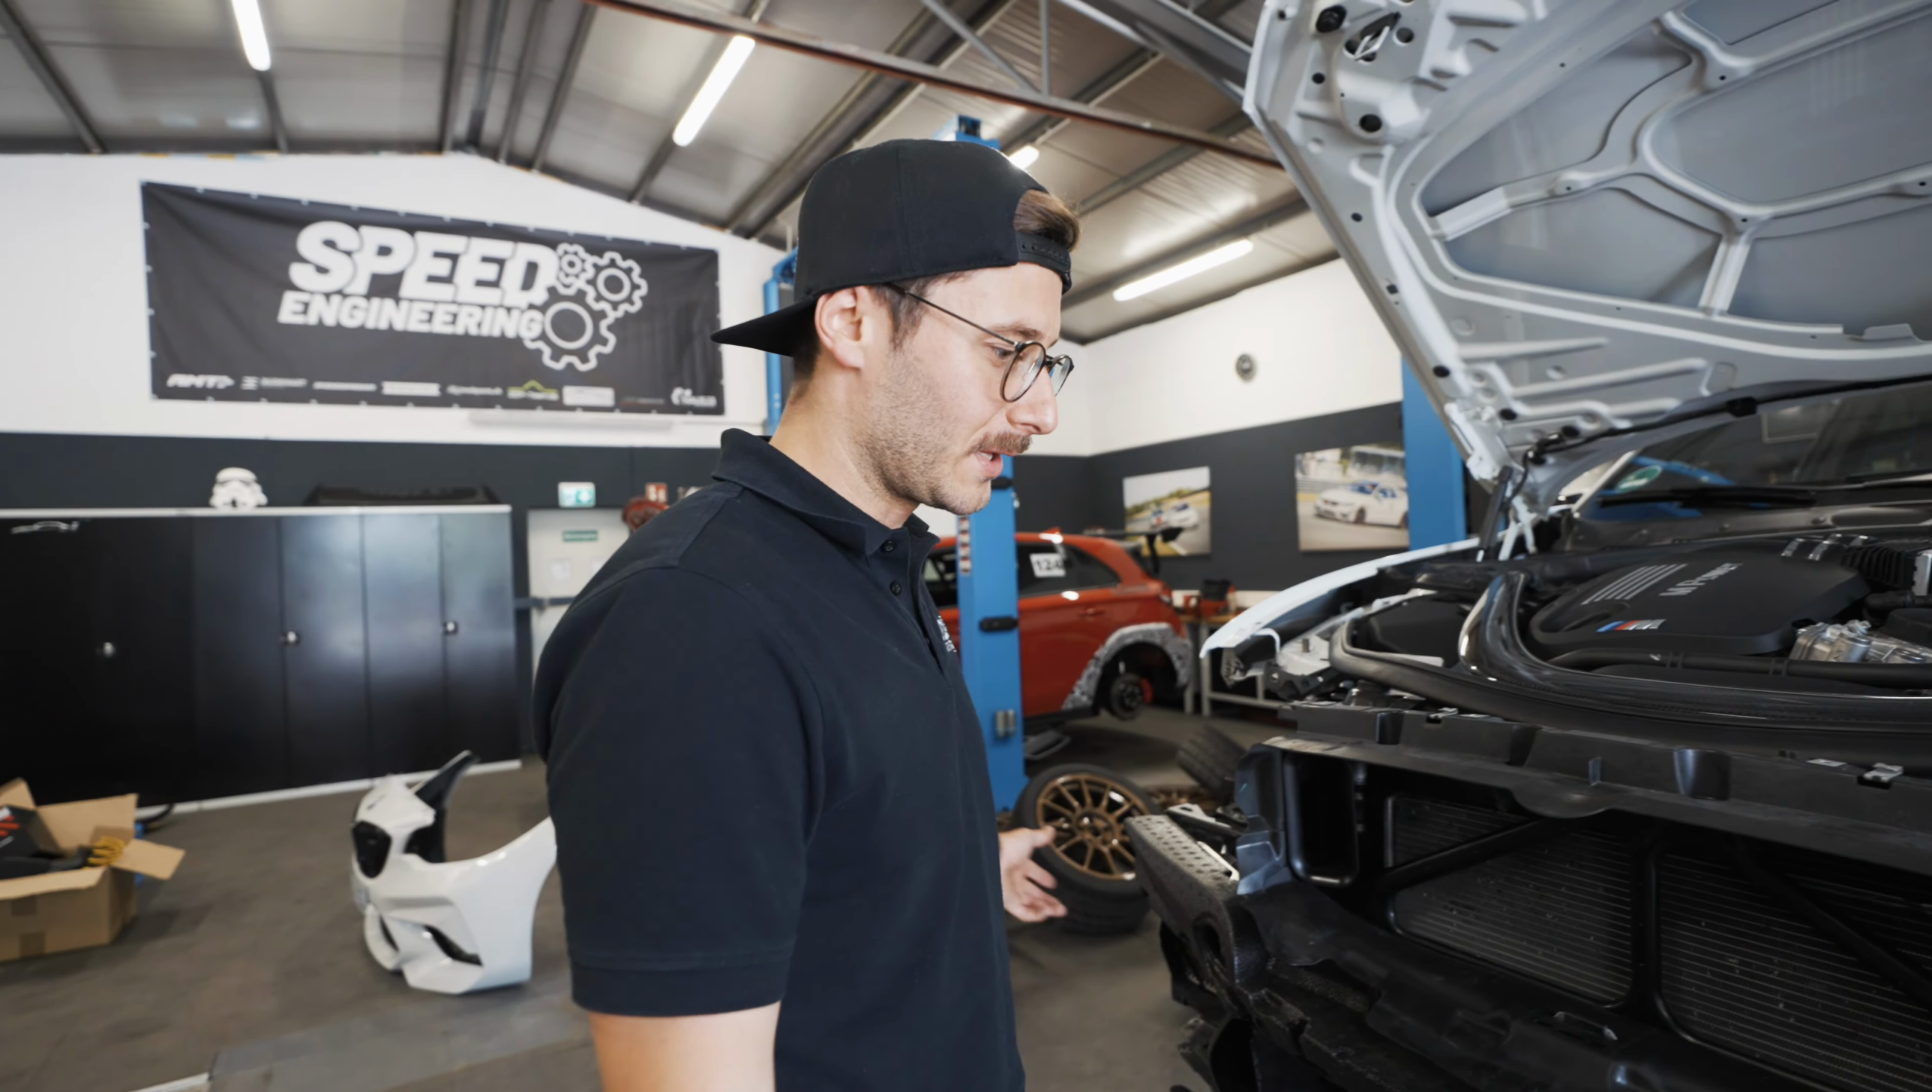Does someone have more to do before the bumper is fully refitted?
Yes.